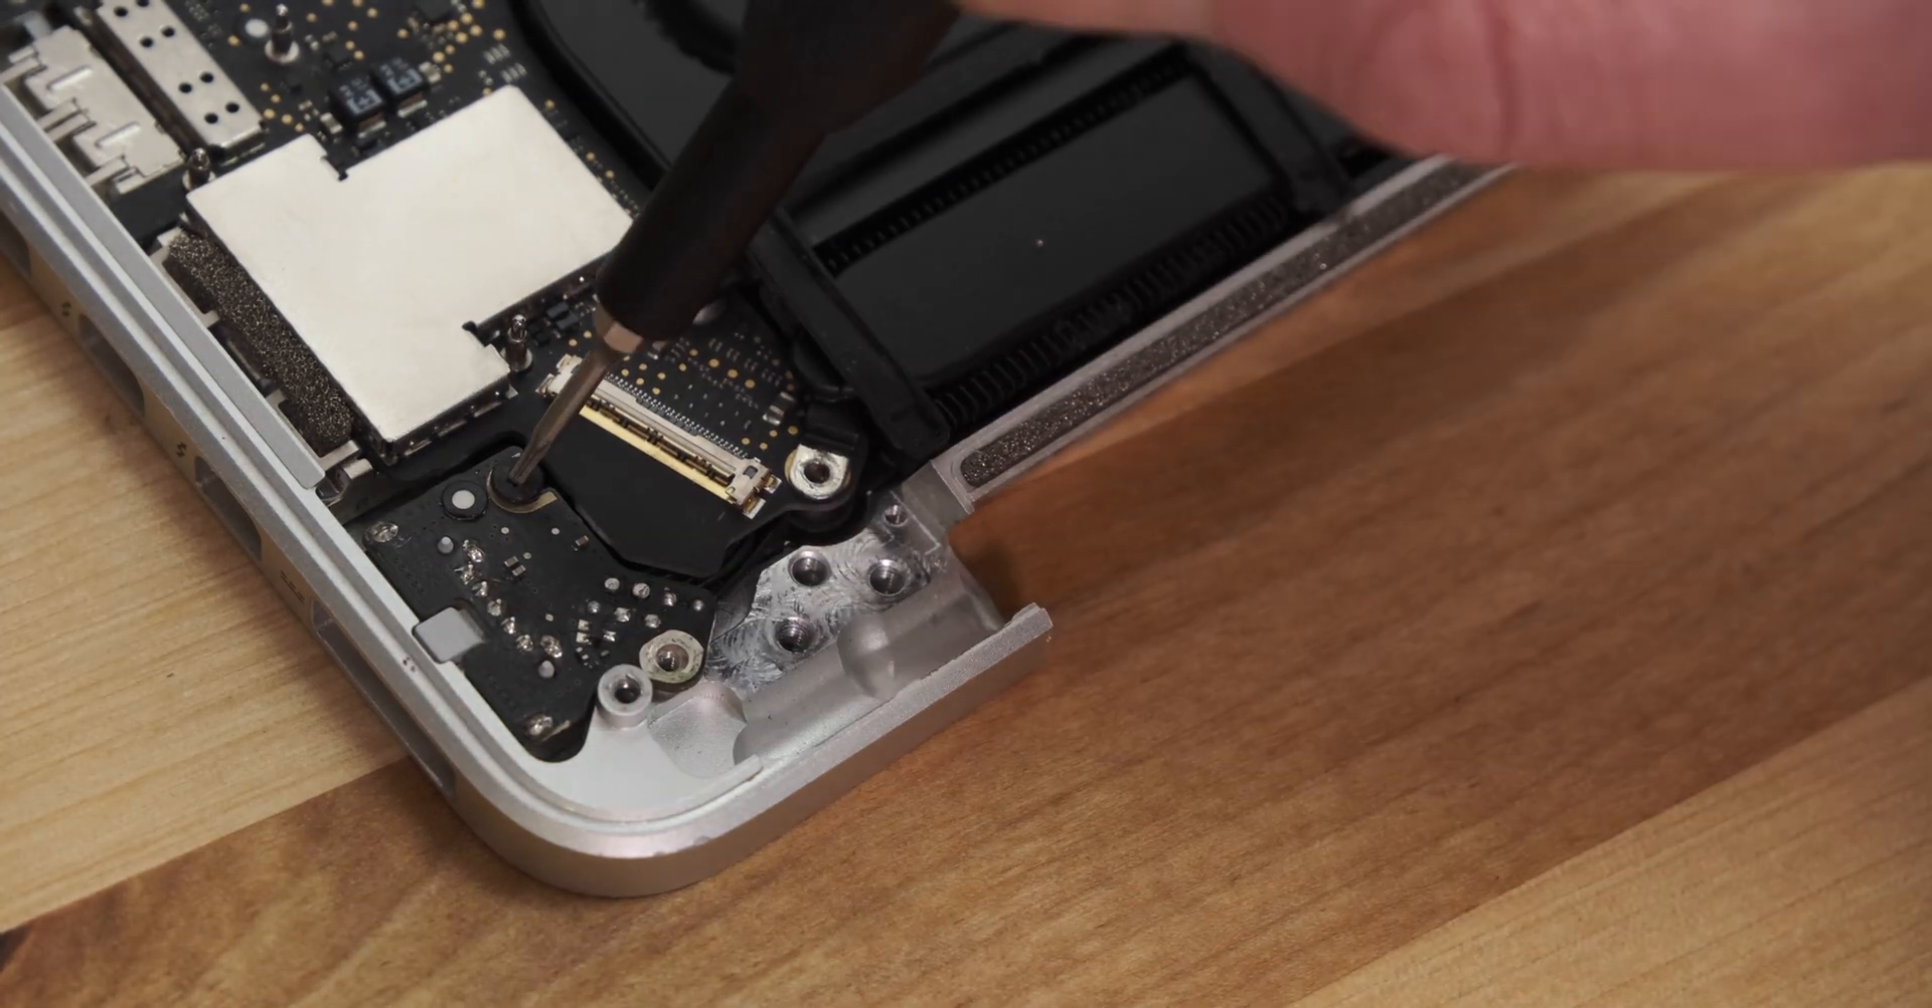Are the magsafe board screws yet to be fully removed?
Yes.